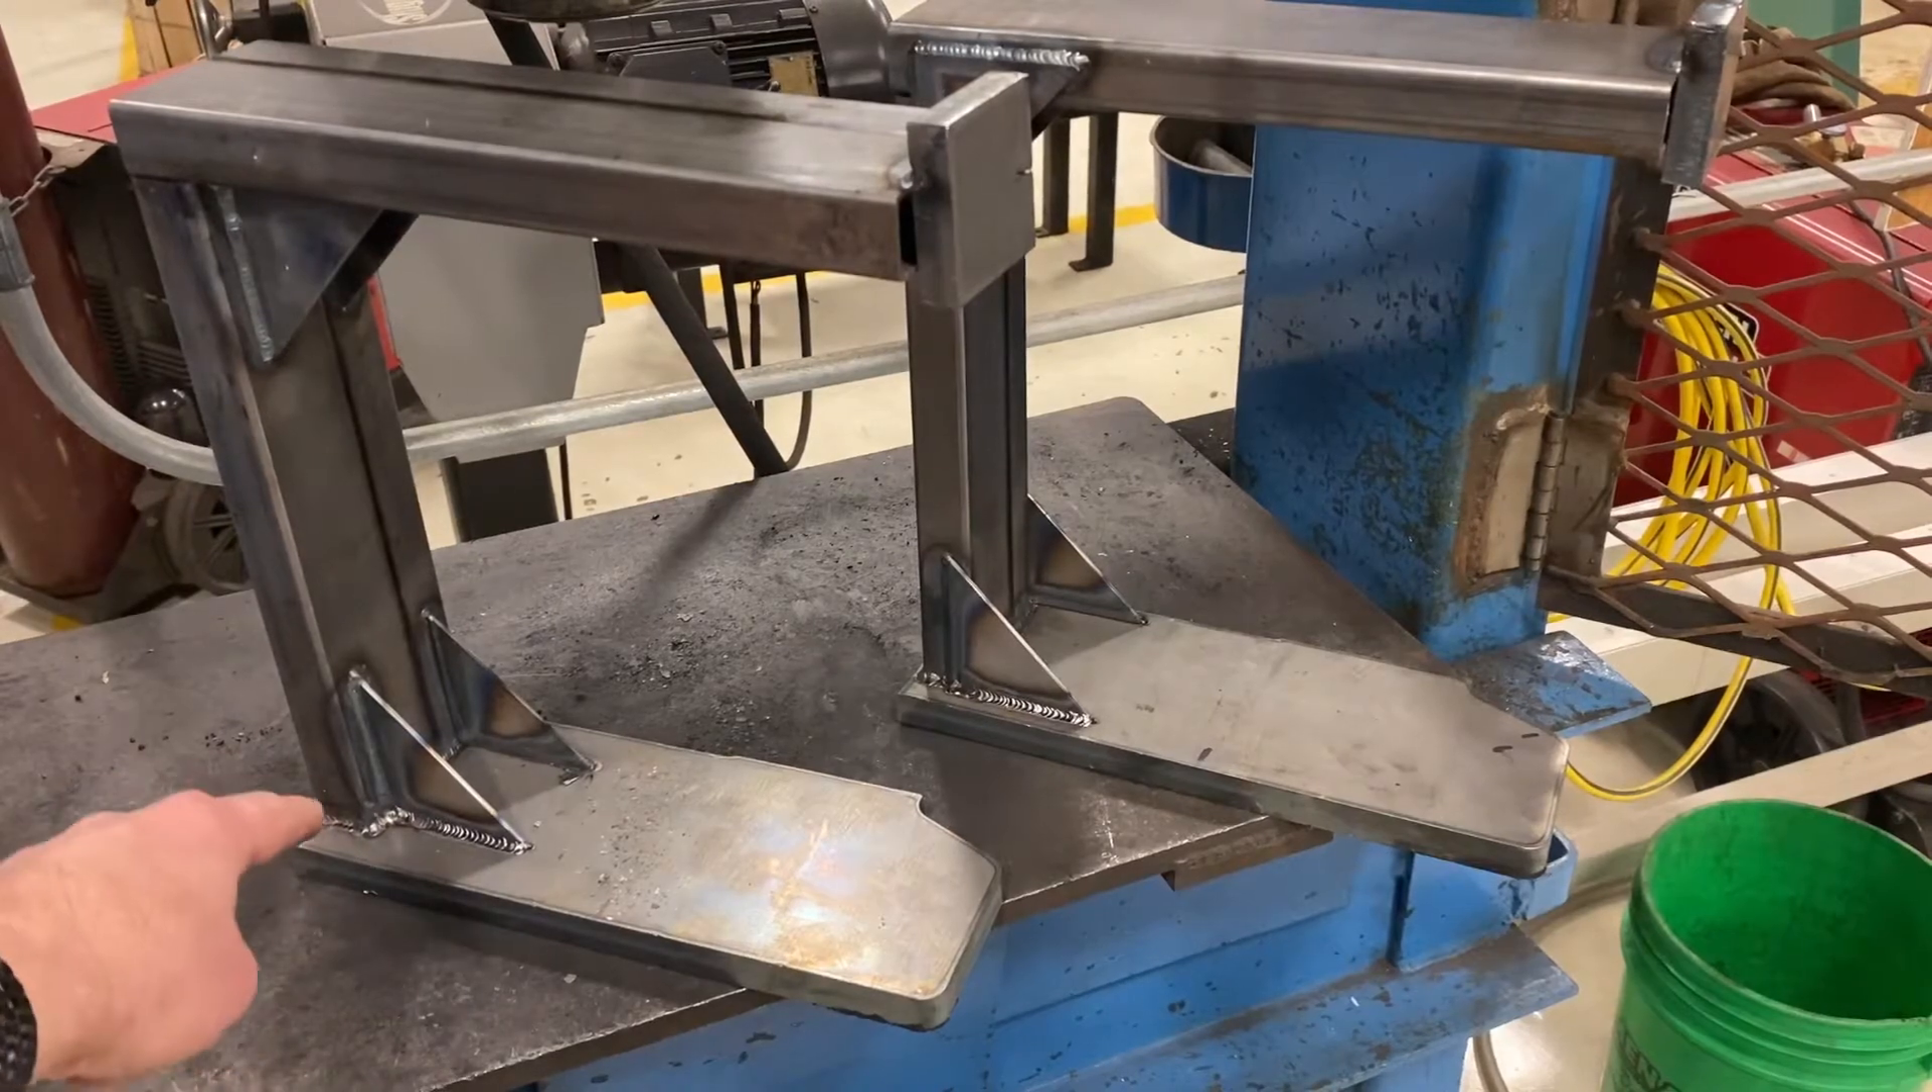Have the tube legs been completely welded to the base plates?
Yes.